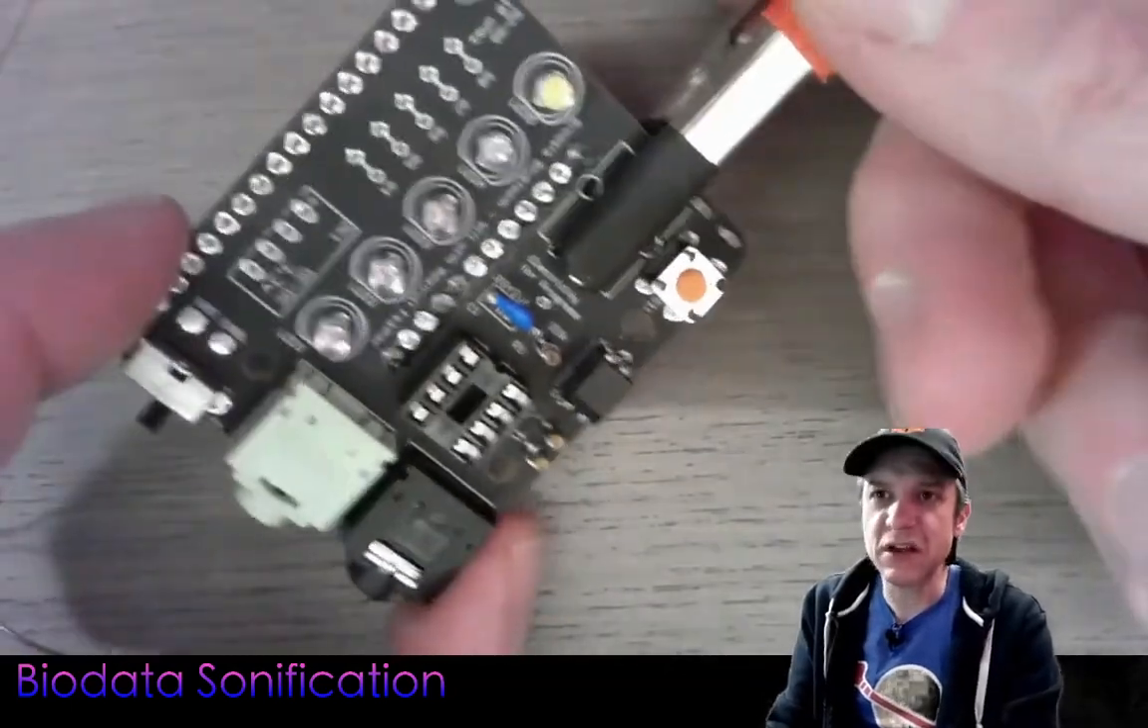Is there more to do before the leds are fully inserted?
No.